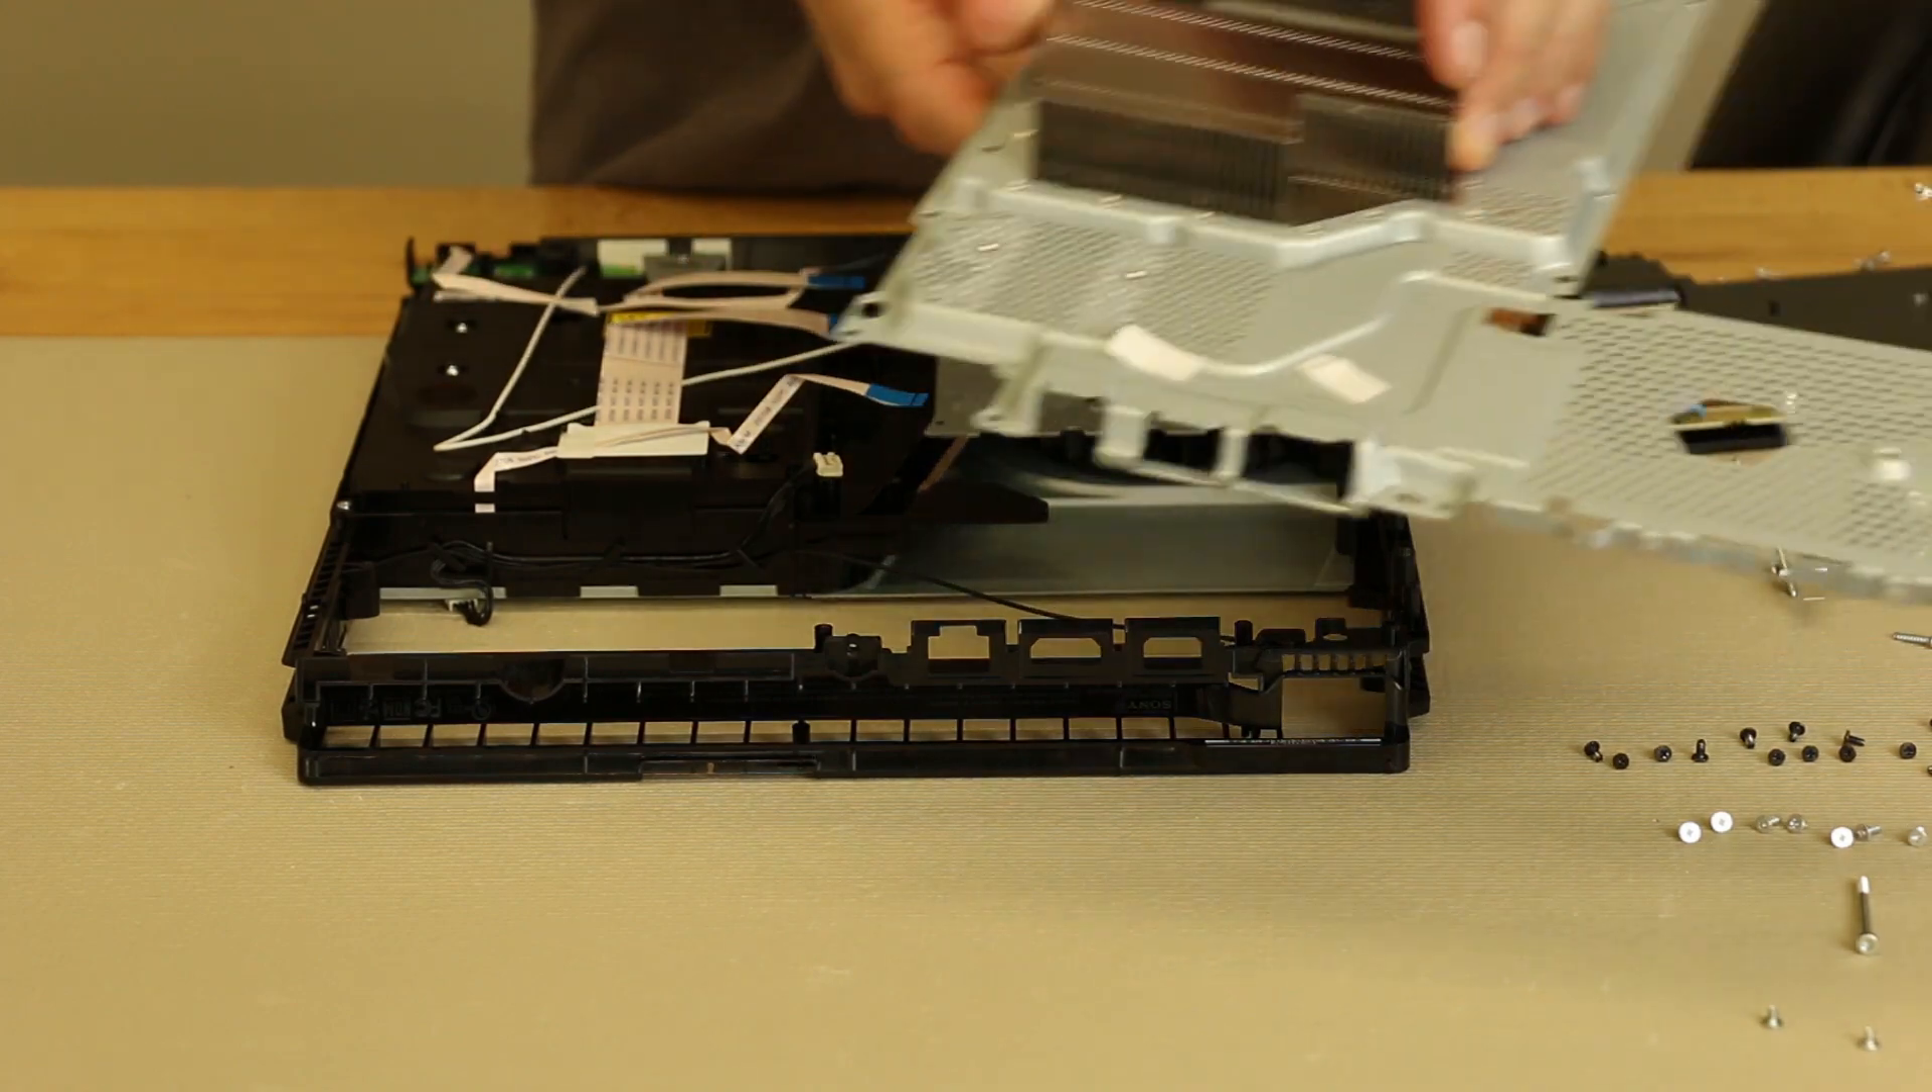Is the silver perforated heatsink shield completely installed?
No.